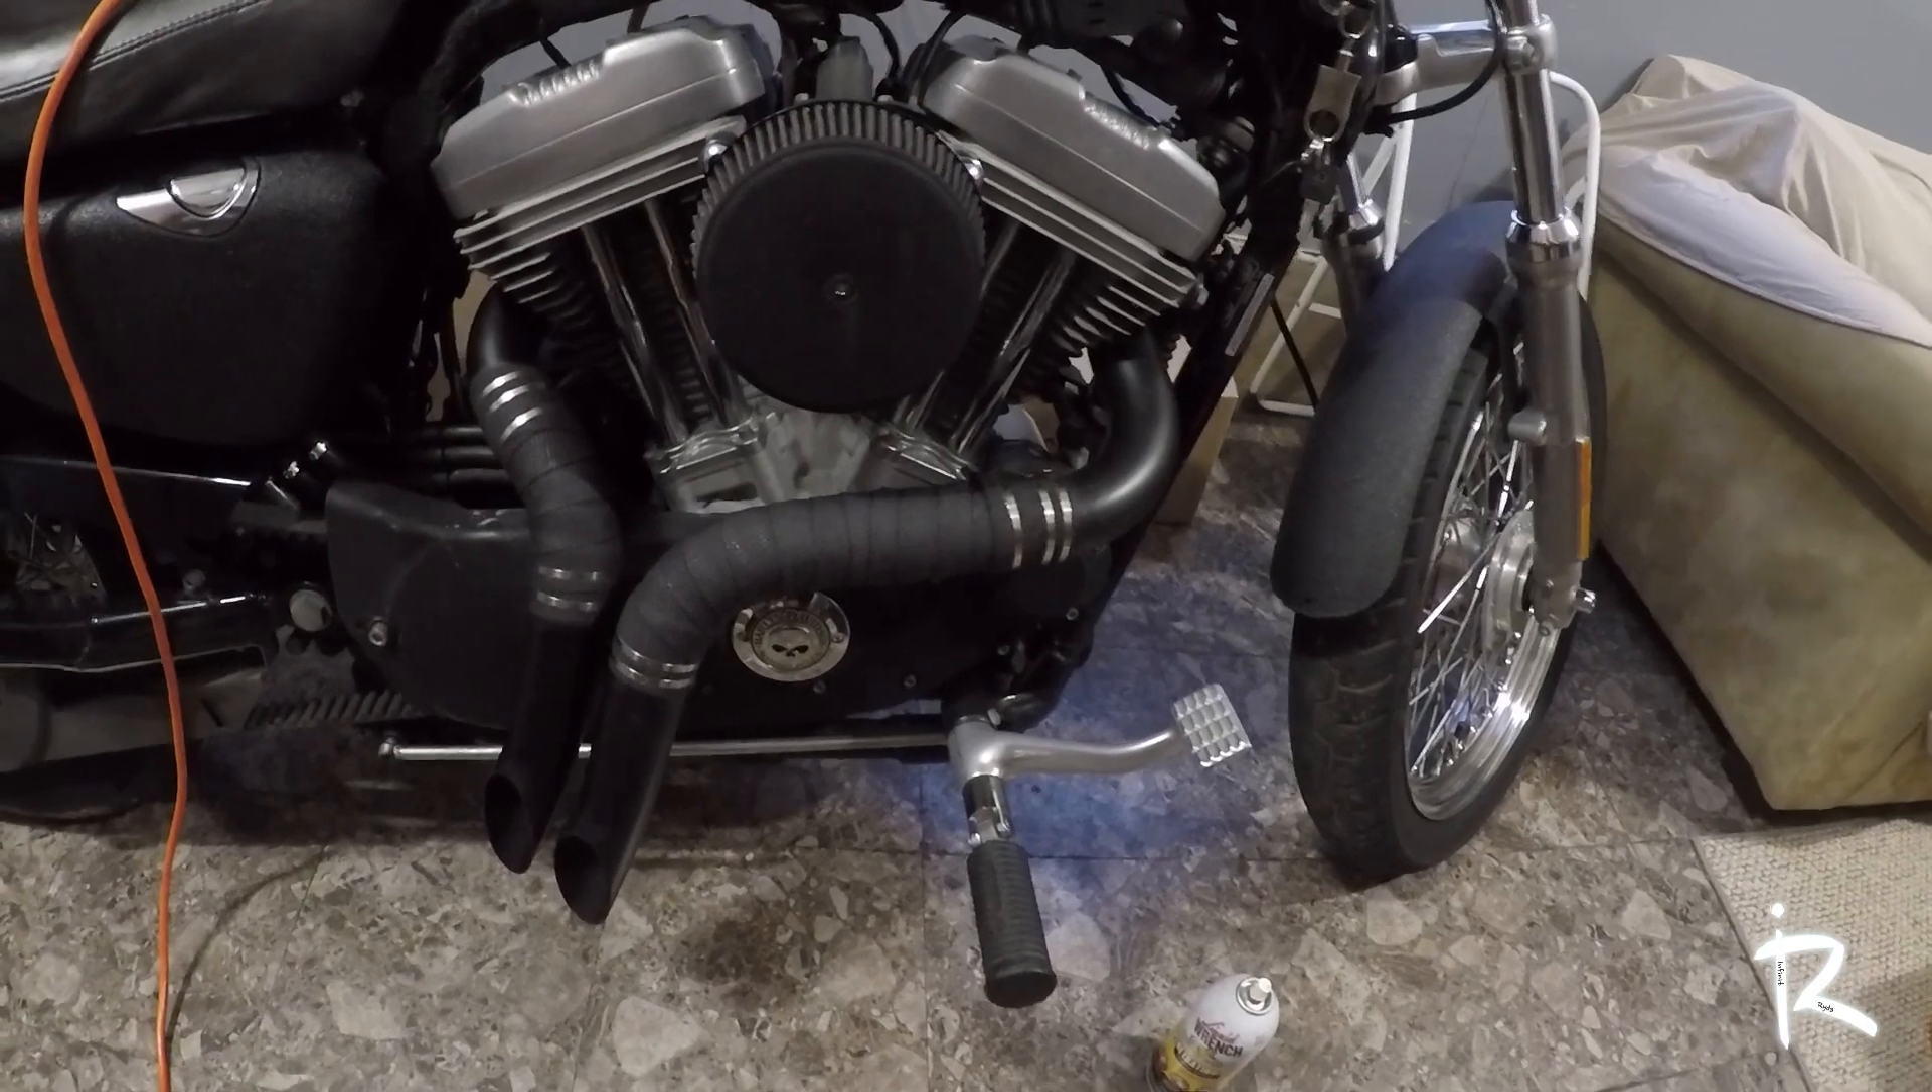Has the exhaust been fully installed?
Yes.